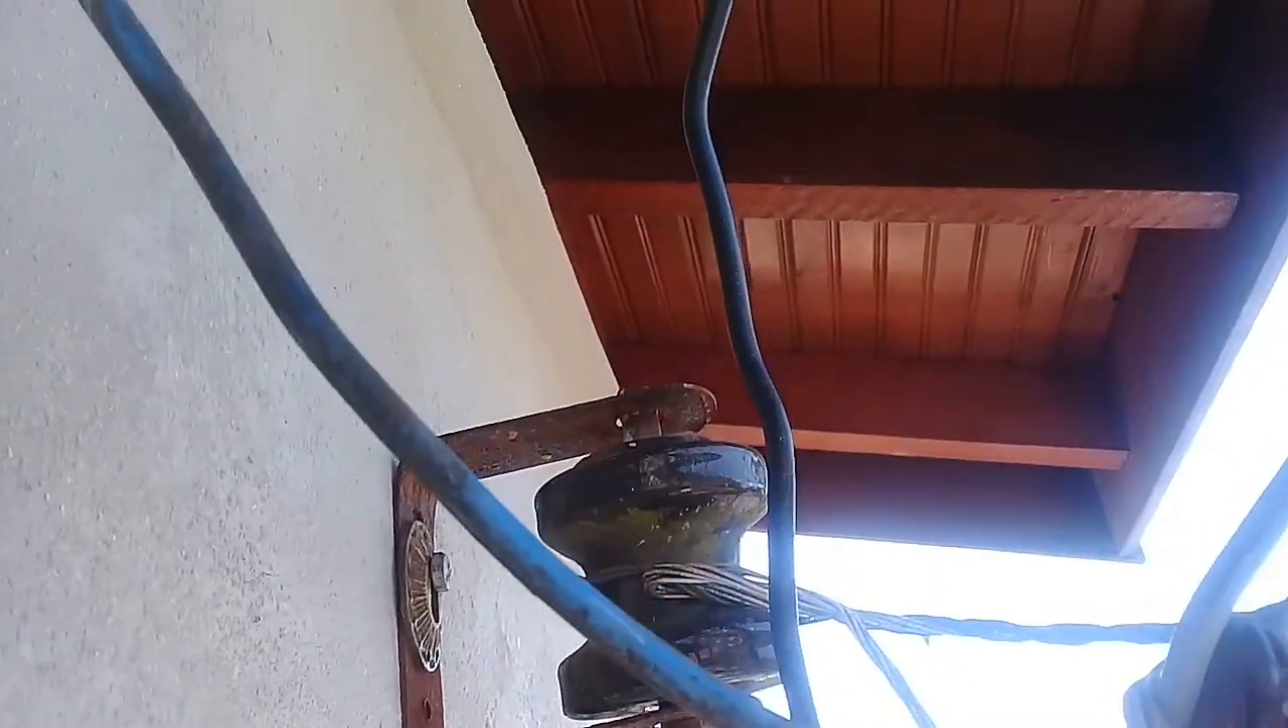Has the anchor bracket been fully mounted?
Yes.